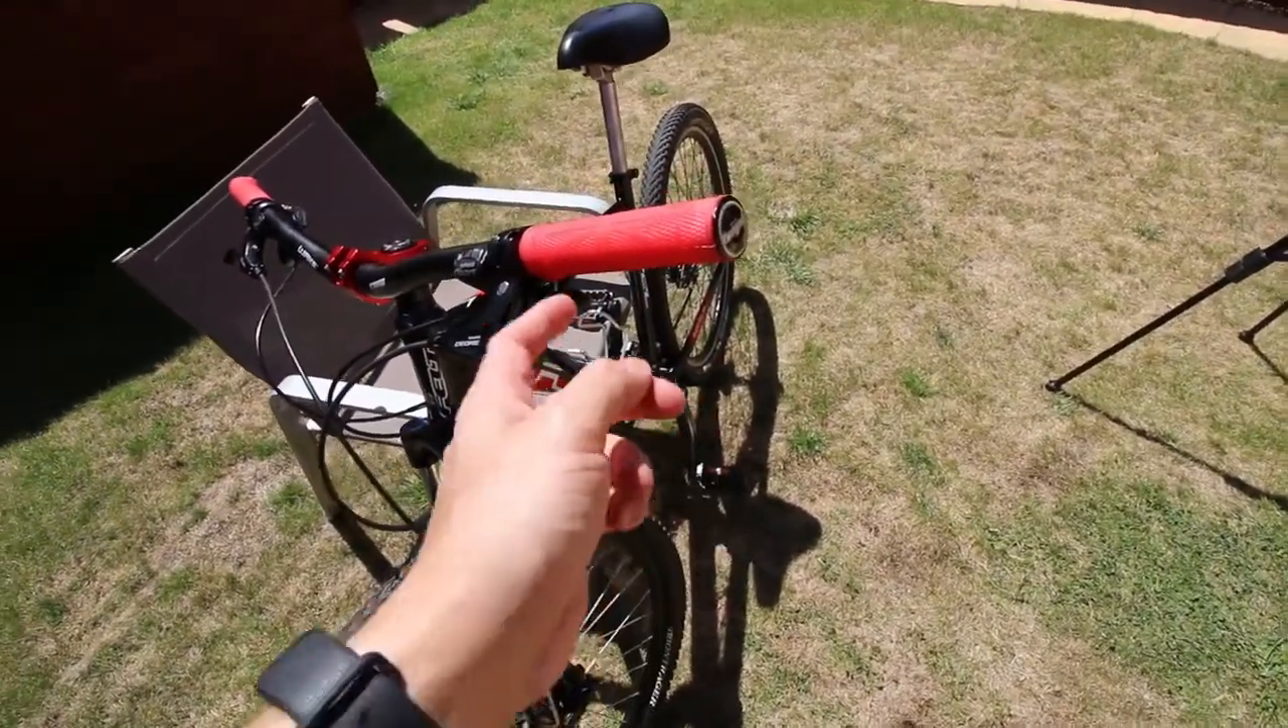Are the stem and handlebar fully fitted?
Yes.